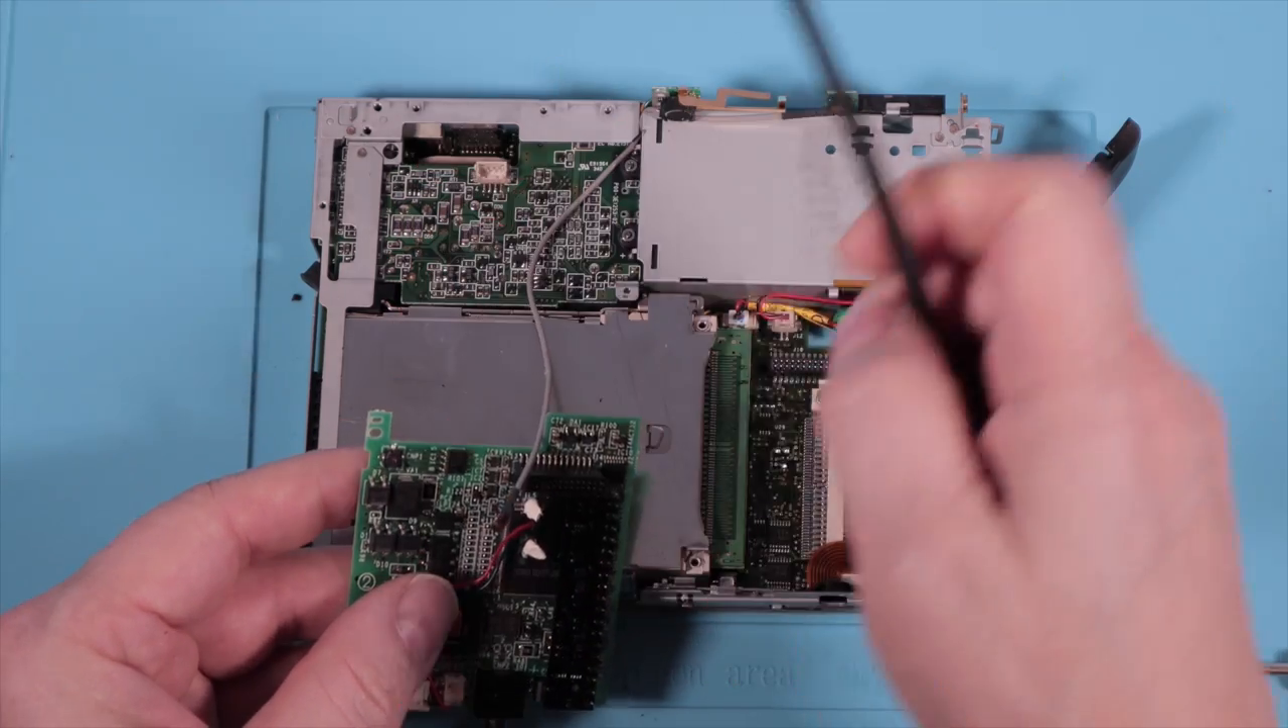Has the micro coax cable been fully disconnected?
No.